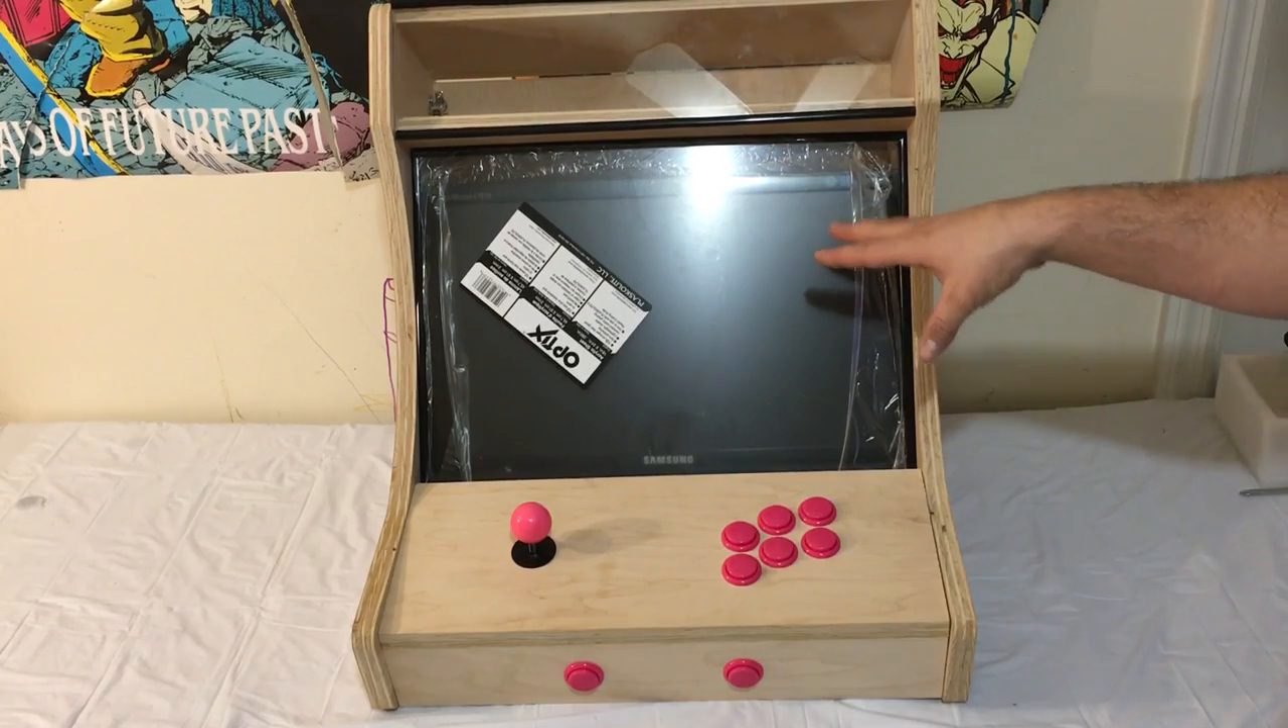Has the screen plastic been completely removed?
No.